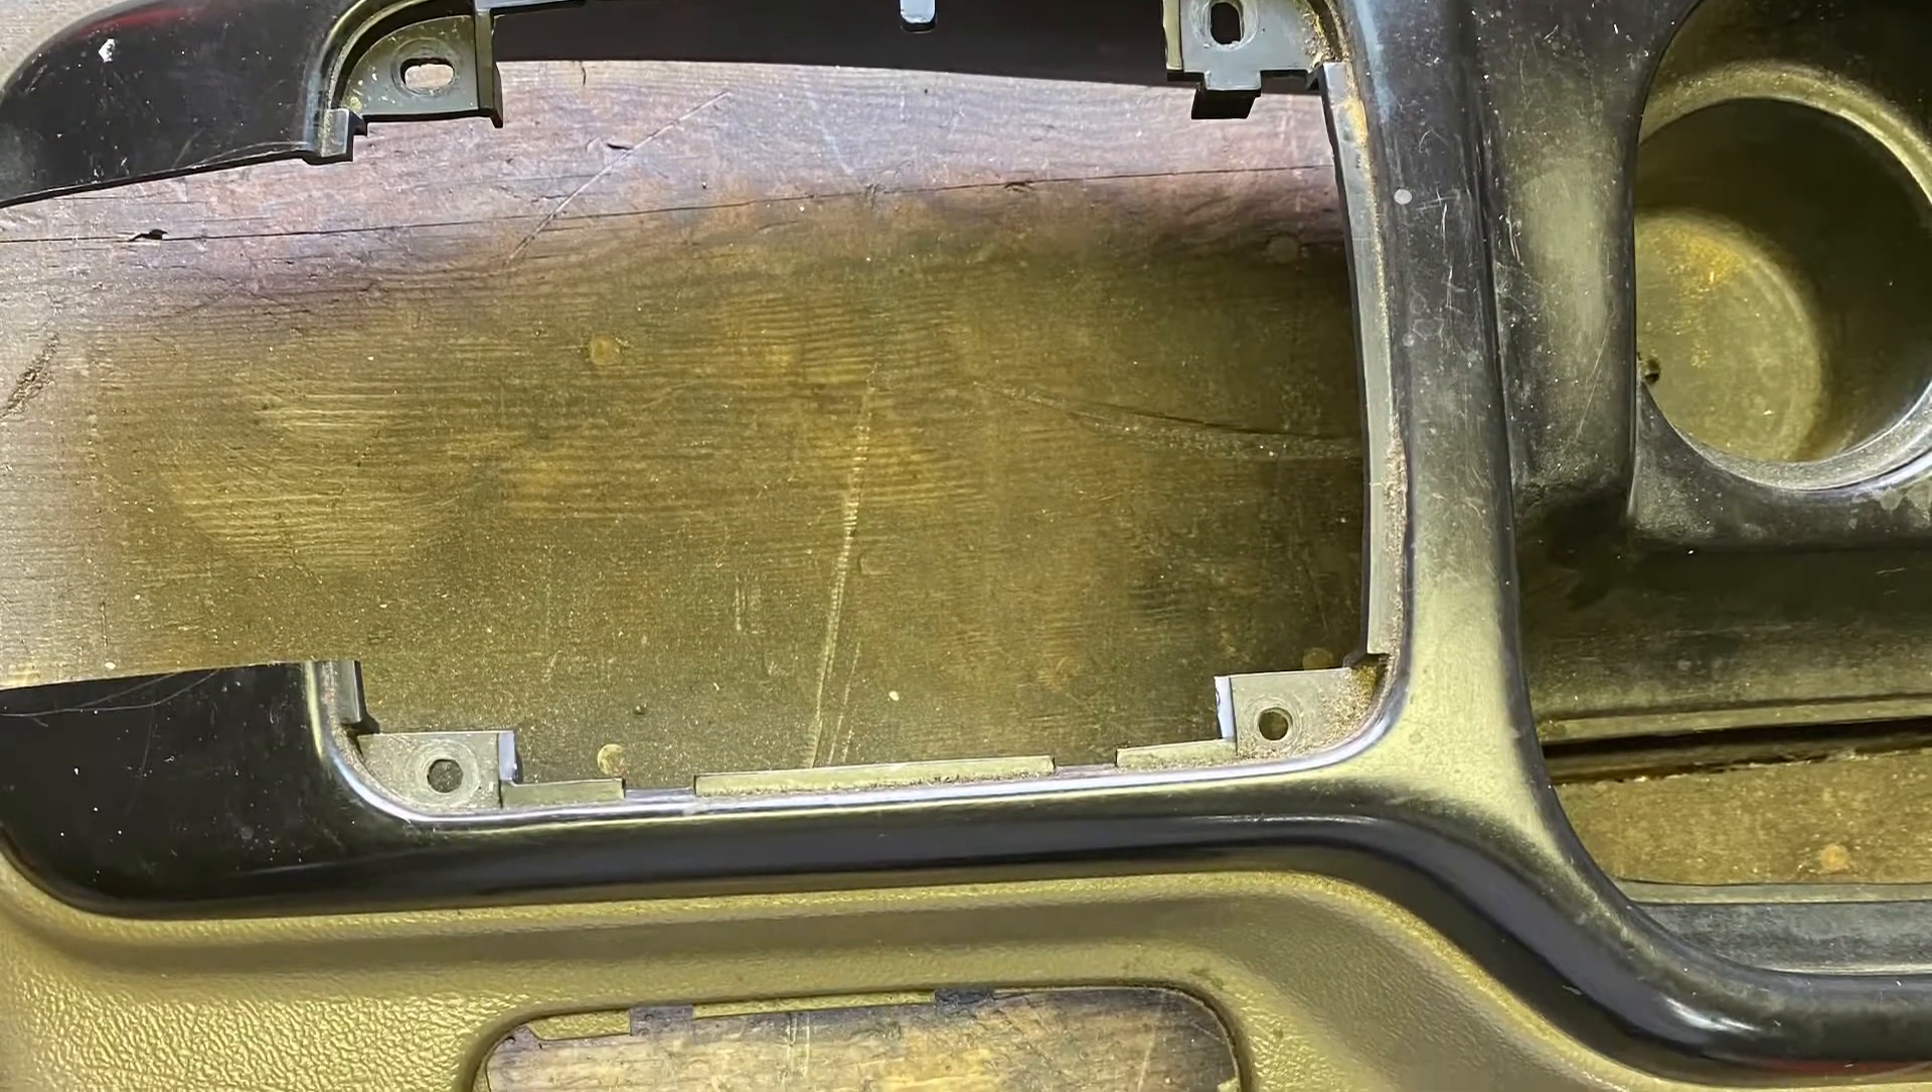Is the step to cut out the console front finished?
Yes.